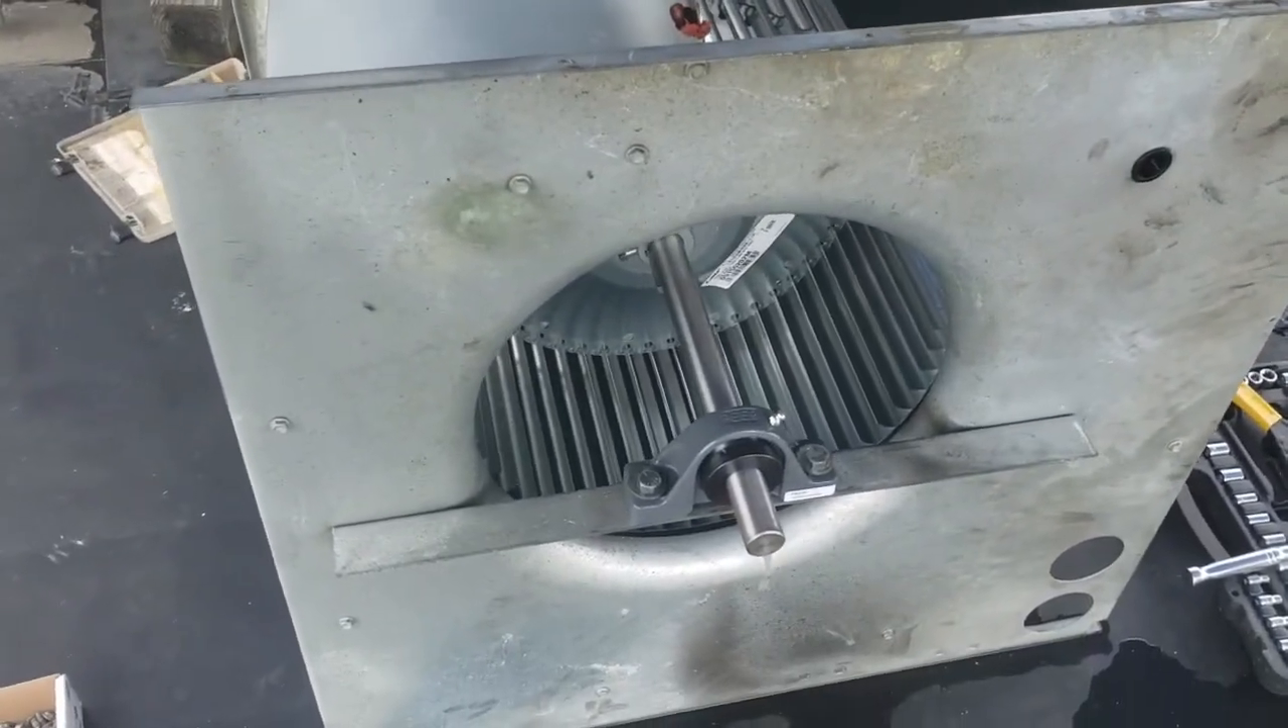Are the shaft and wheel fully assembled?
Yes.